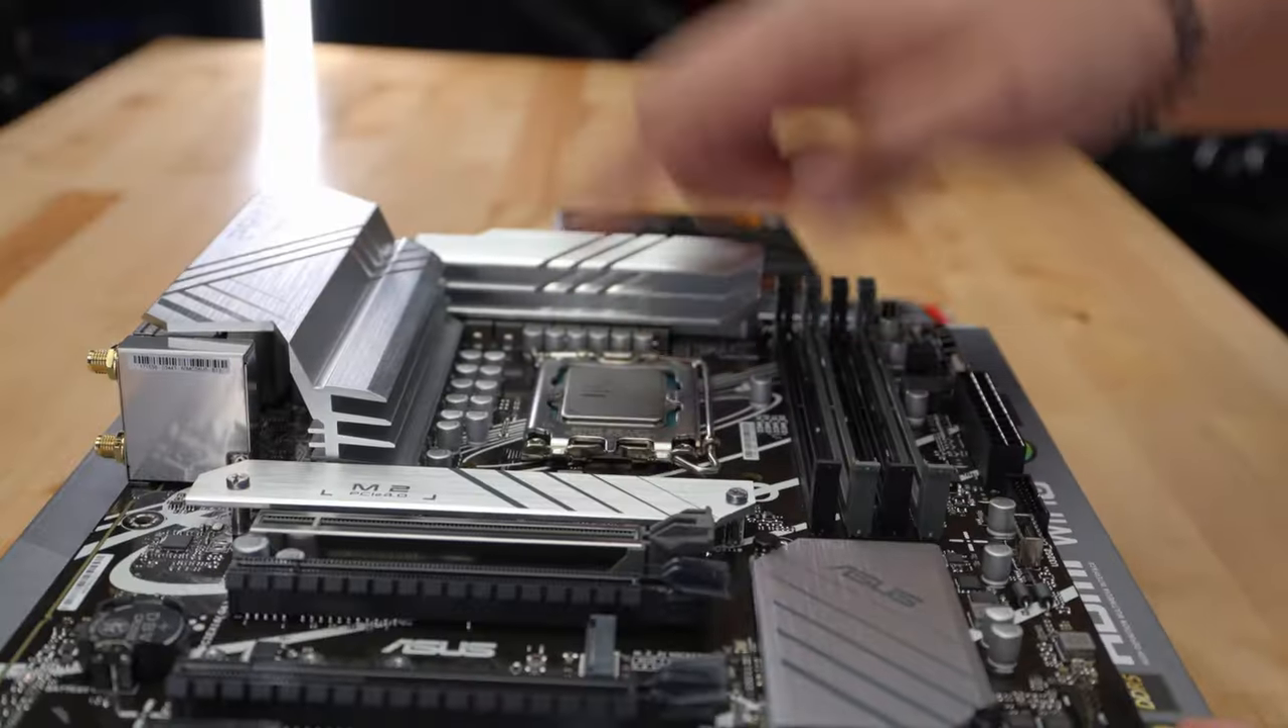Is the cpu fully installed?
Yes.